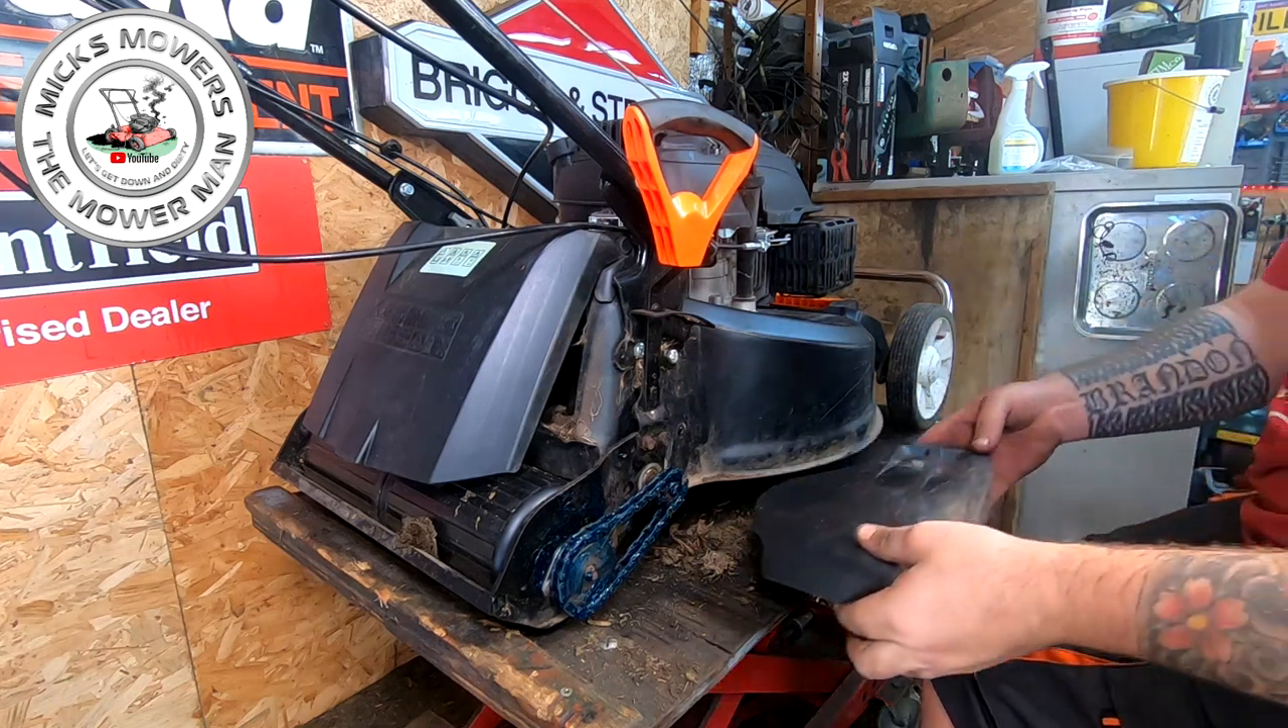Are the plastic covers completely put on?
No.